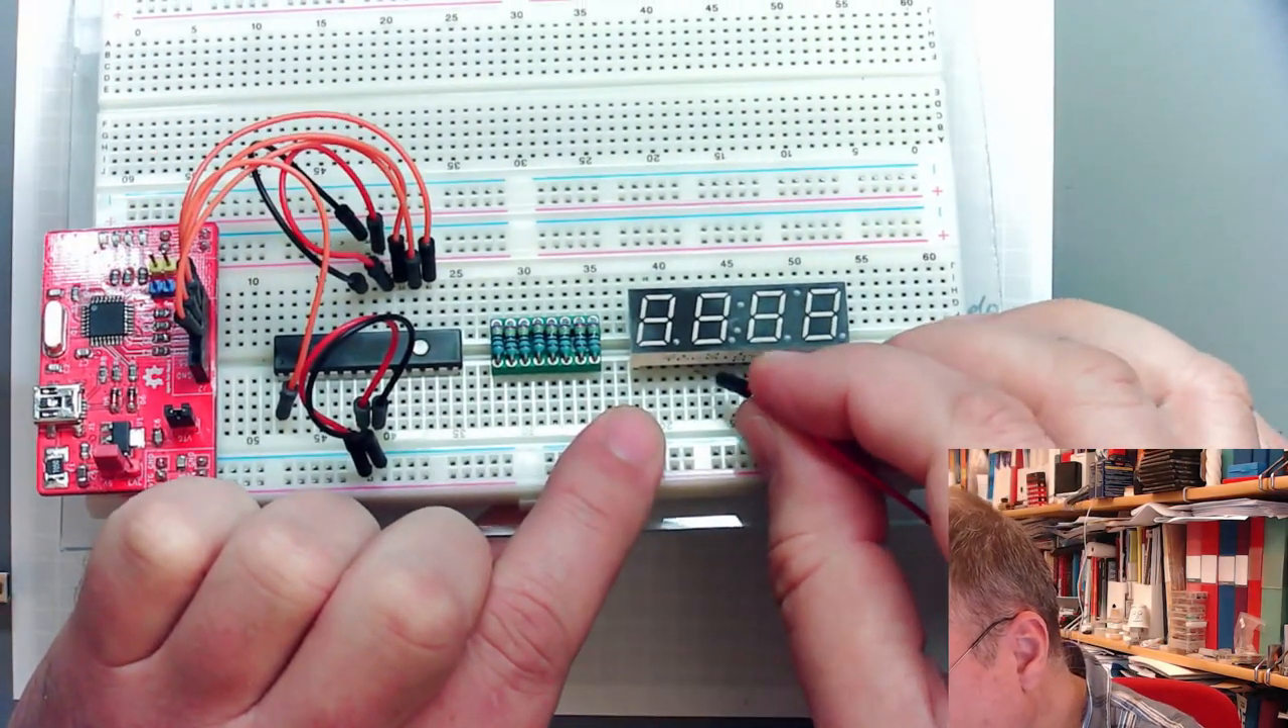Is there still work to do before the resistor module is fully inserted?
No.